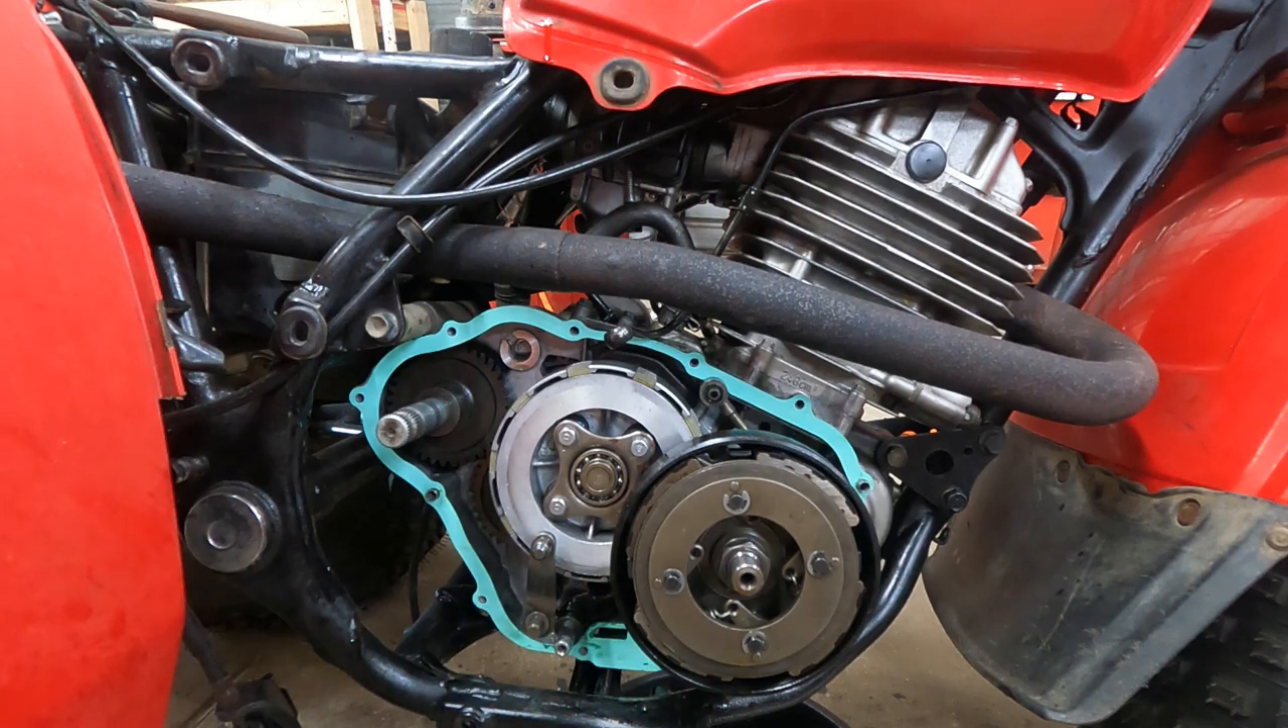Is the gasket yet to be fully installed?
No.